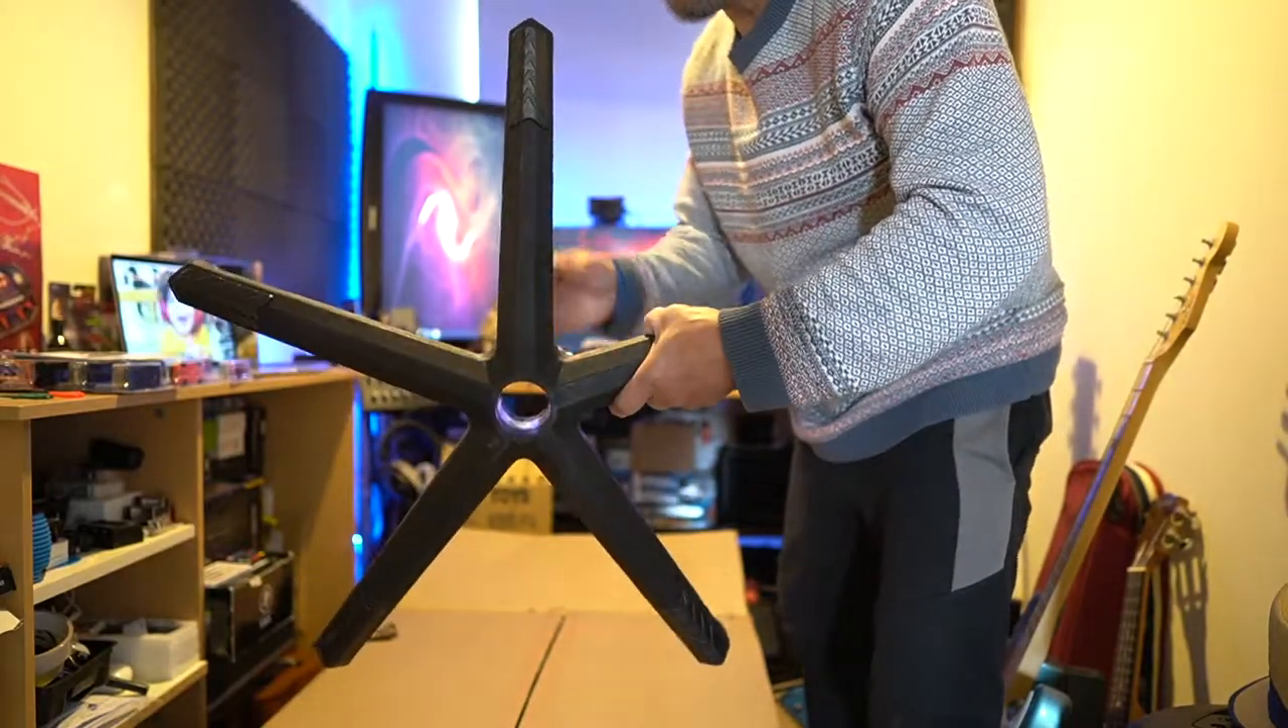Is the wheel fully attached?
No.